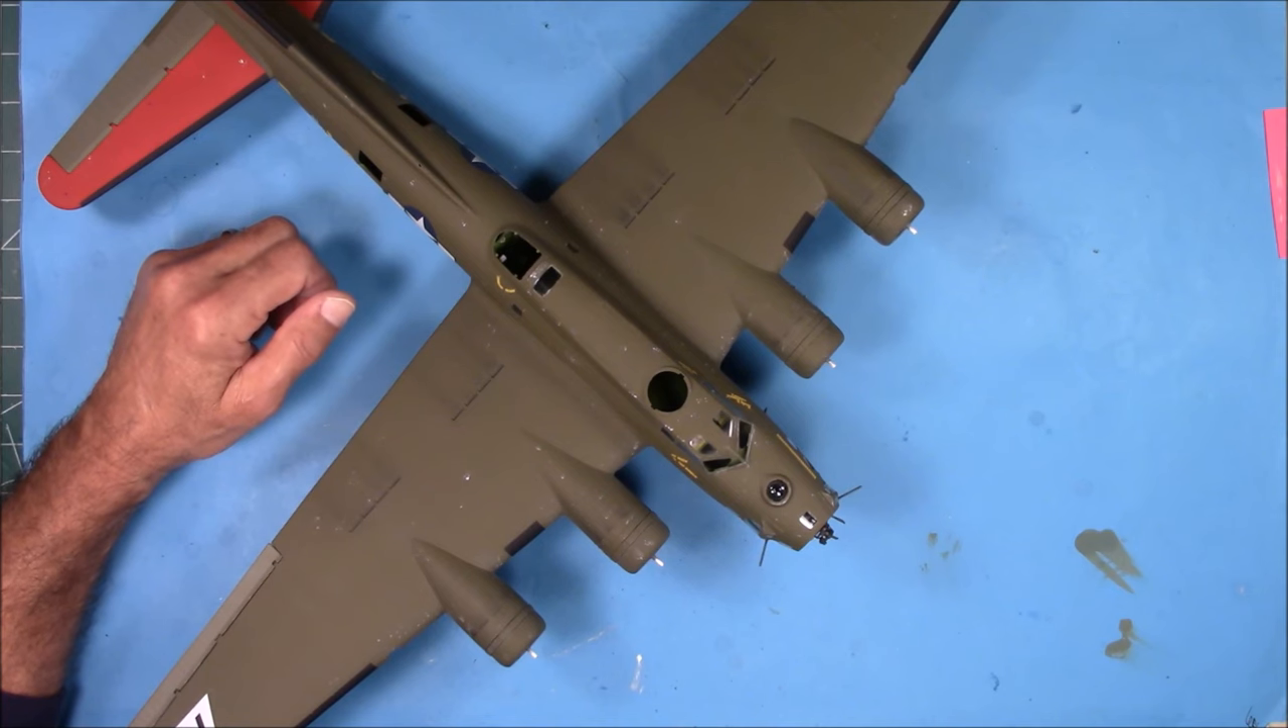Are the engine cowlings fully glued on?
Yes.